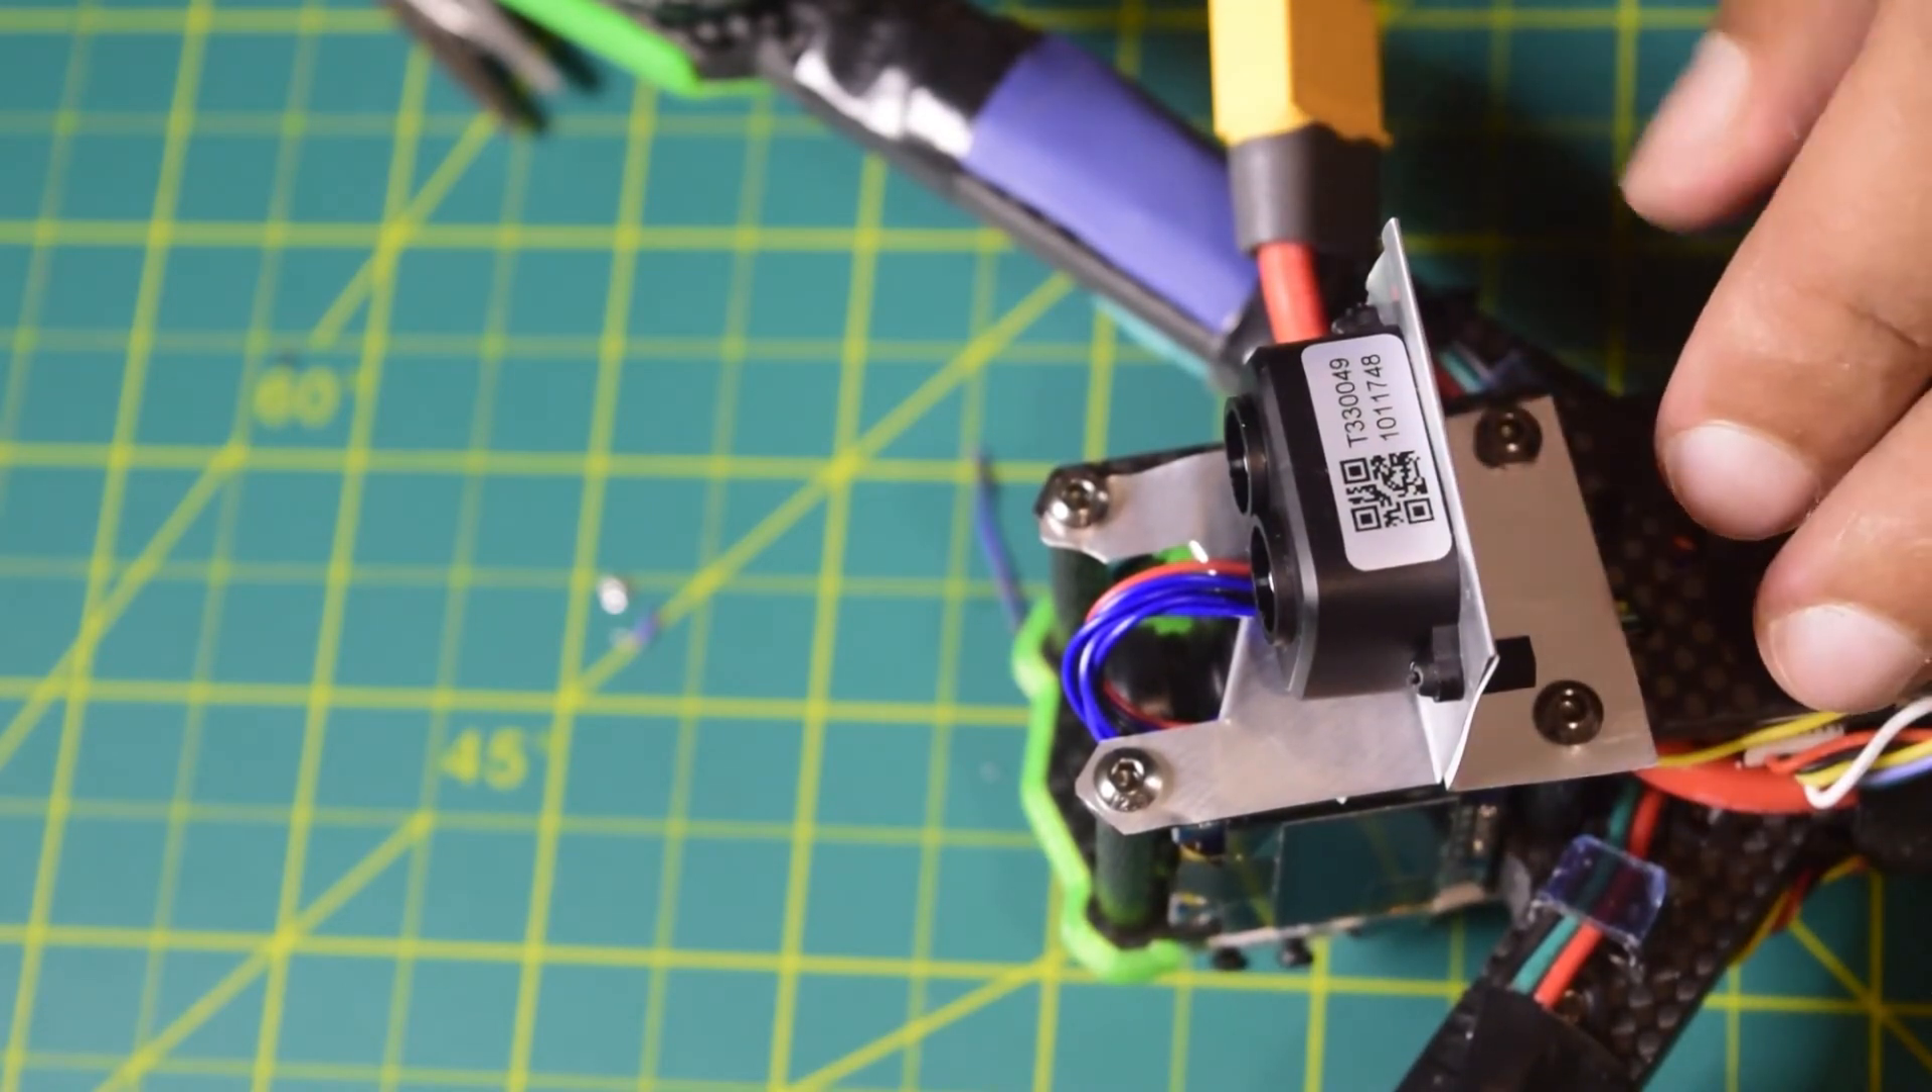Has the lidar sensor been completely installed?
Yes.